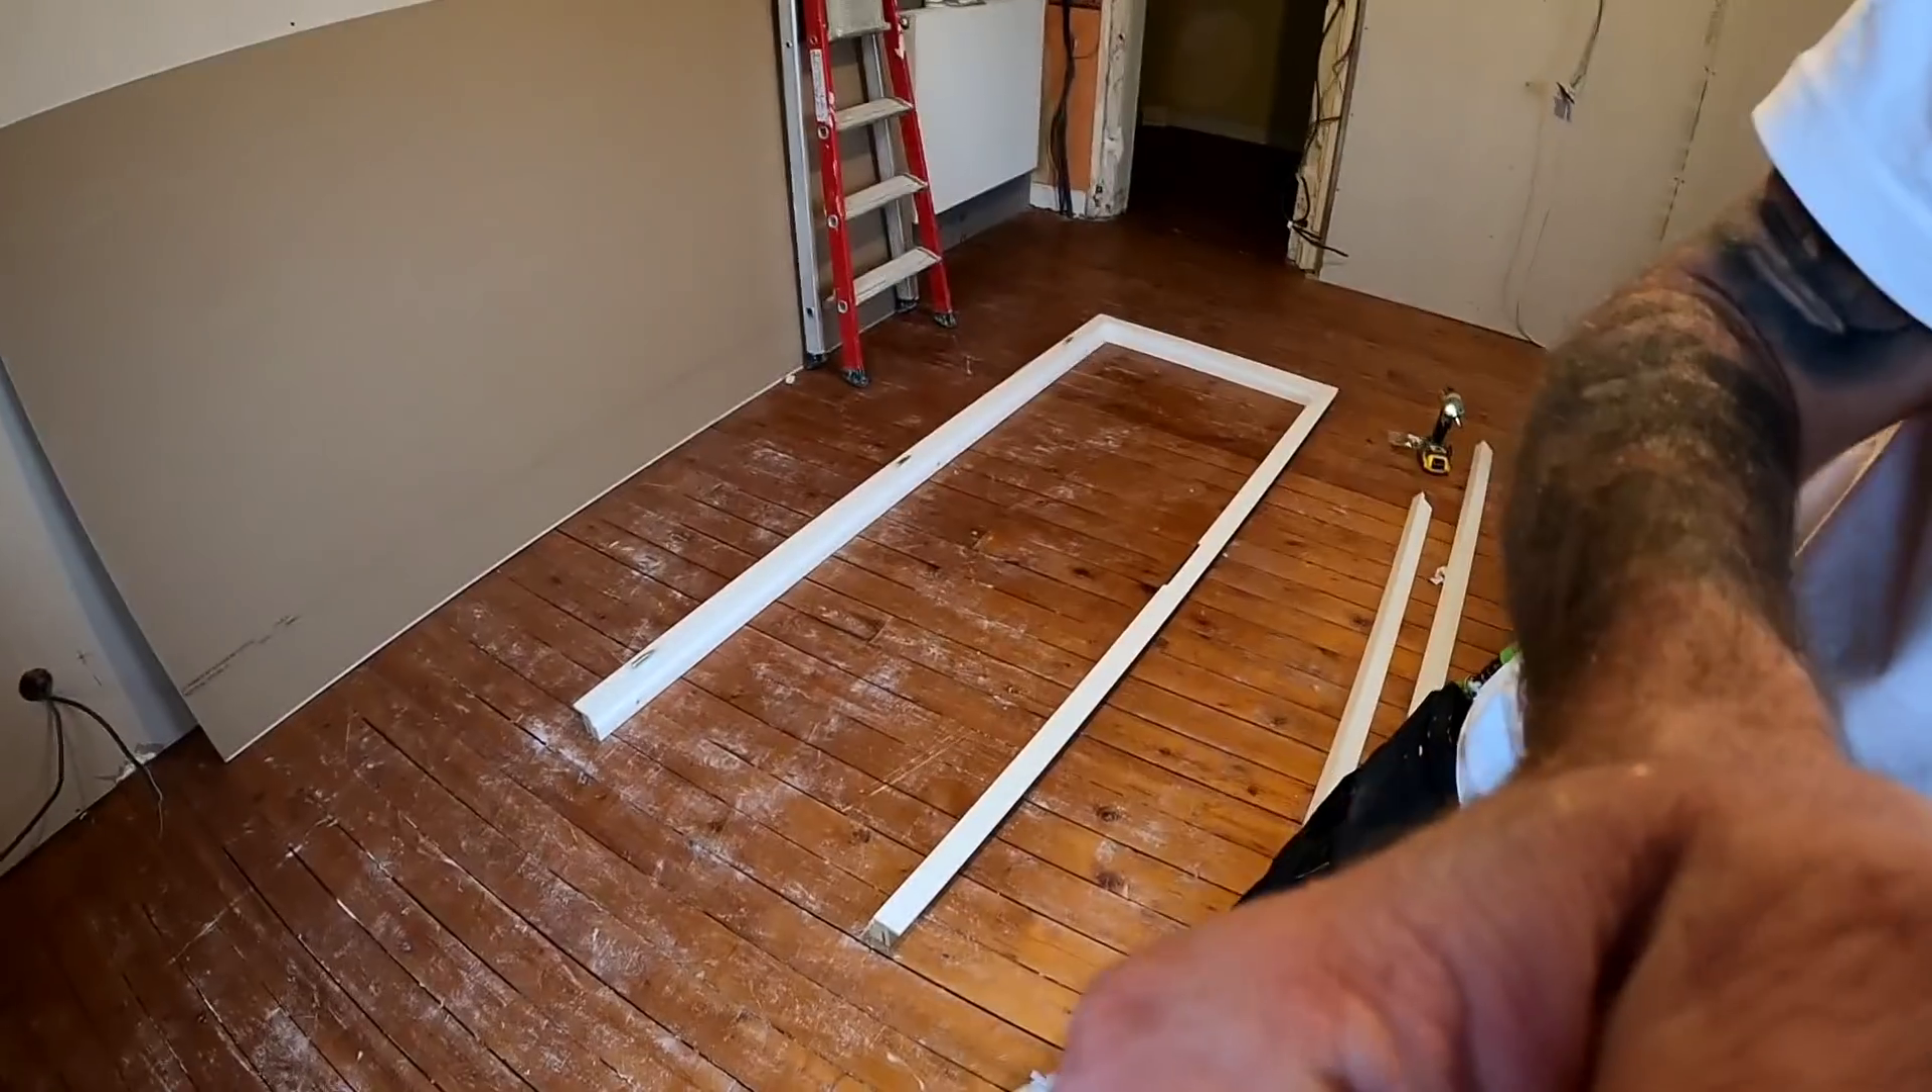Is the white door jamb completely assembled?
Yes.